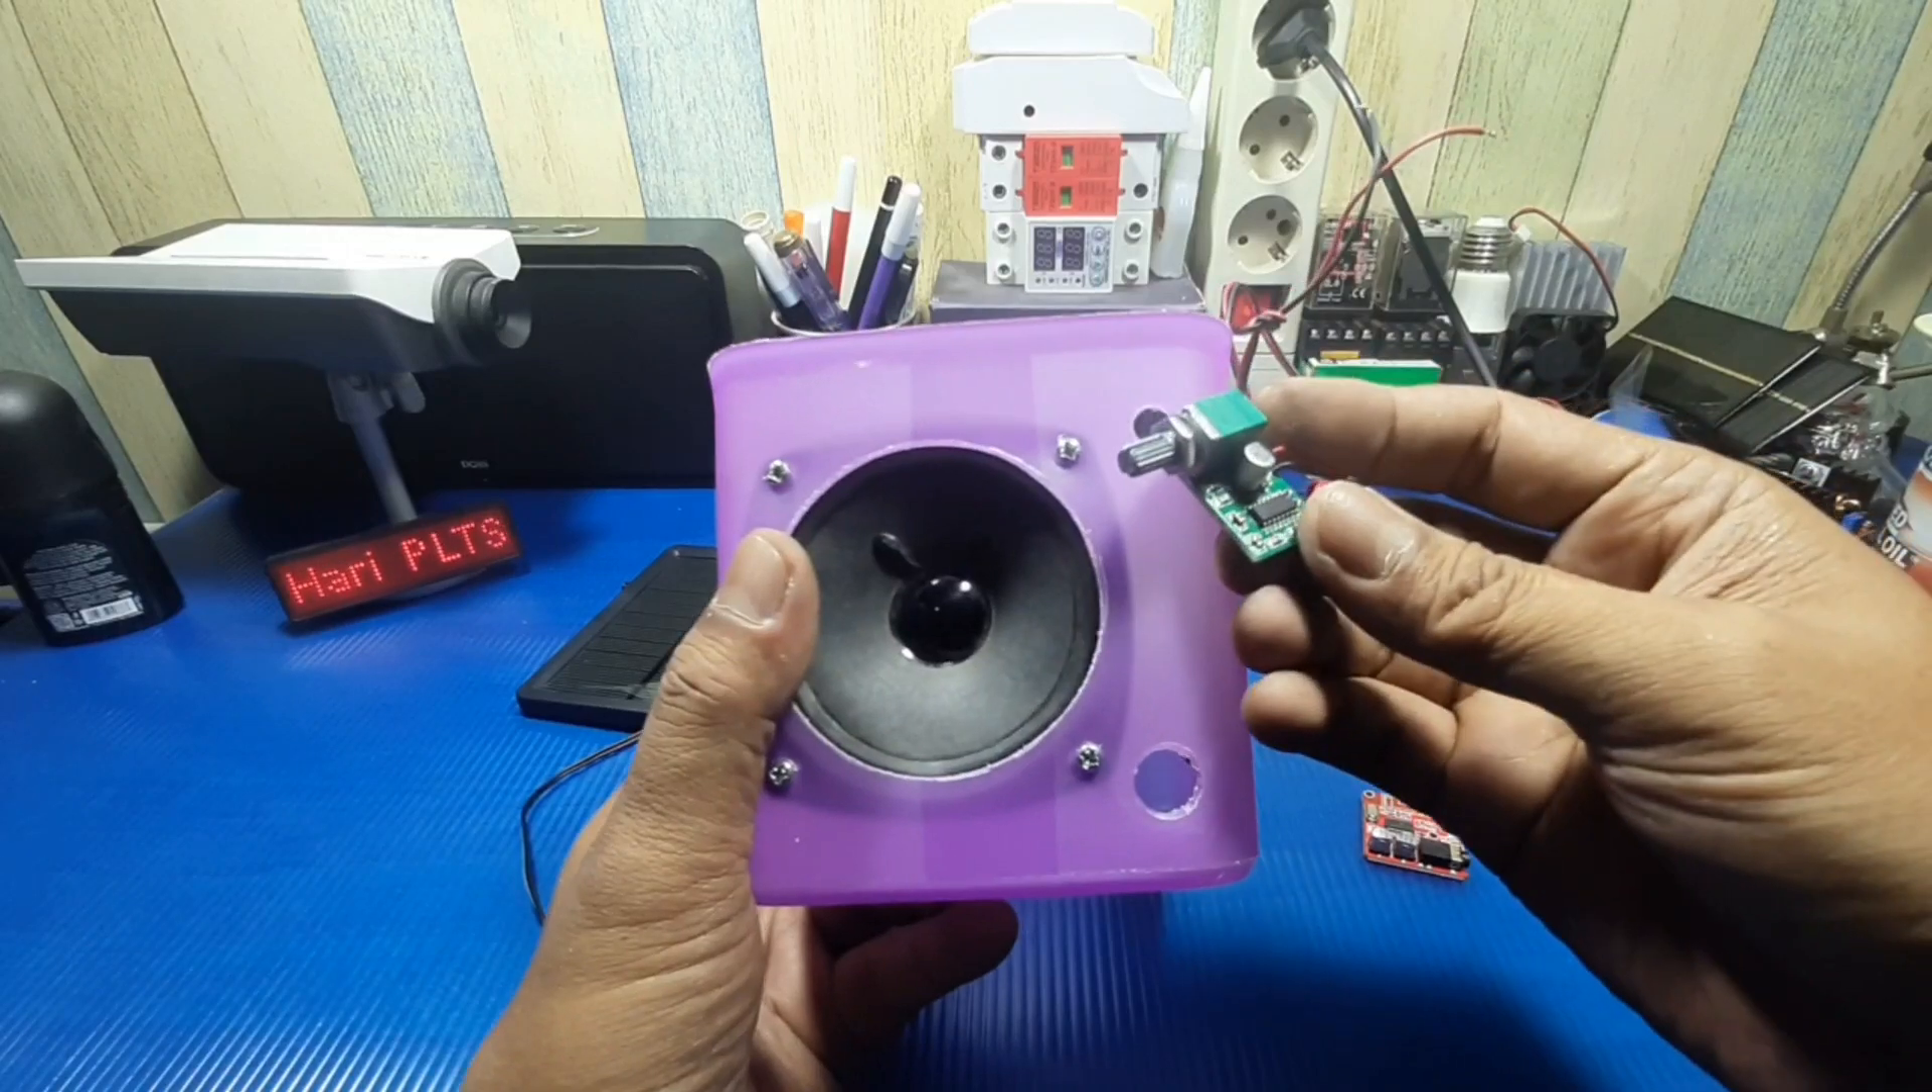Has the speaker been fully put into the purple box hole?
Yes.